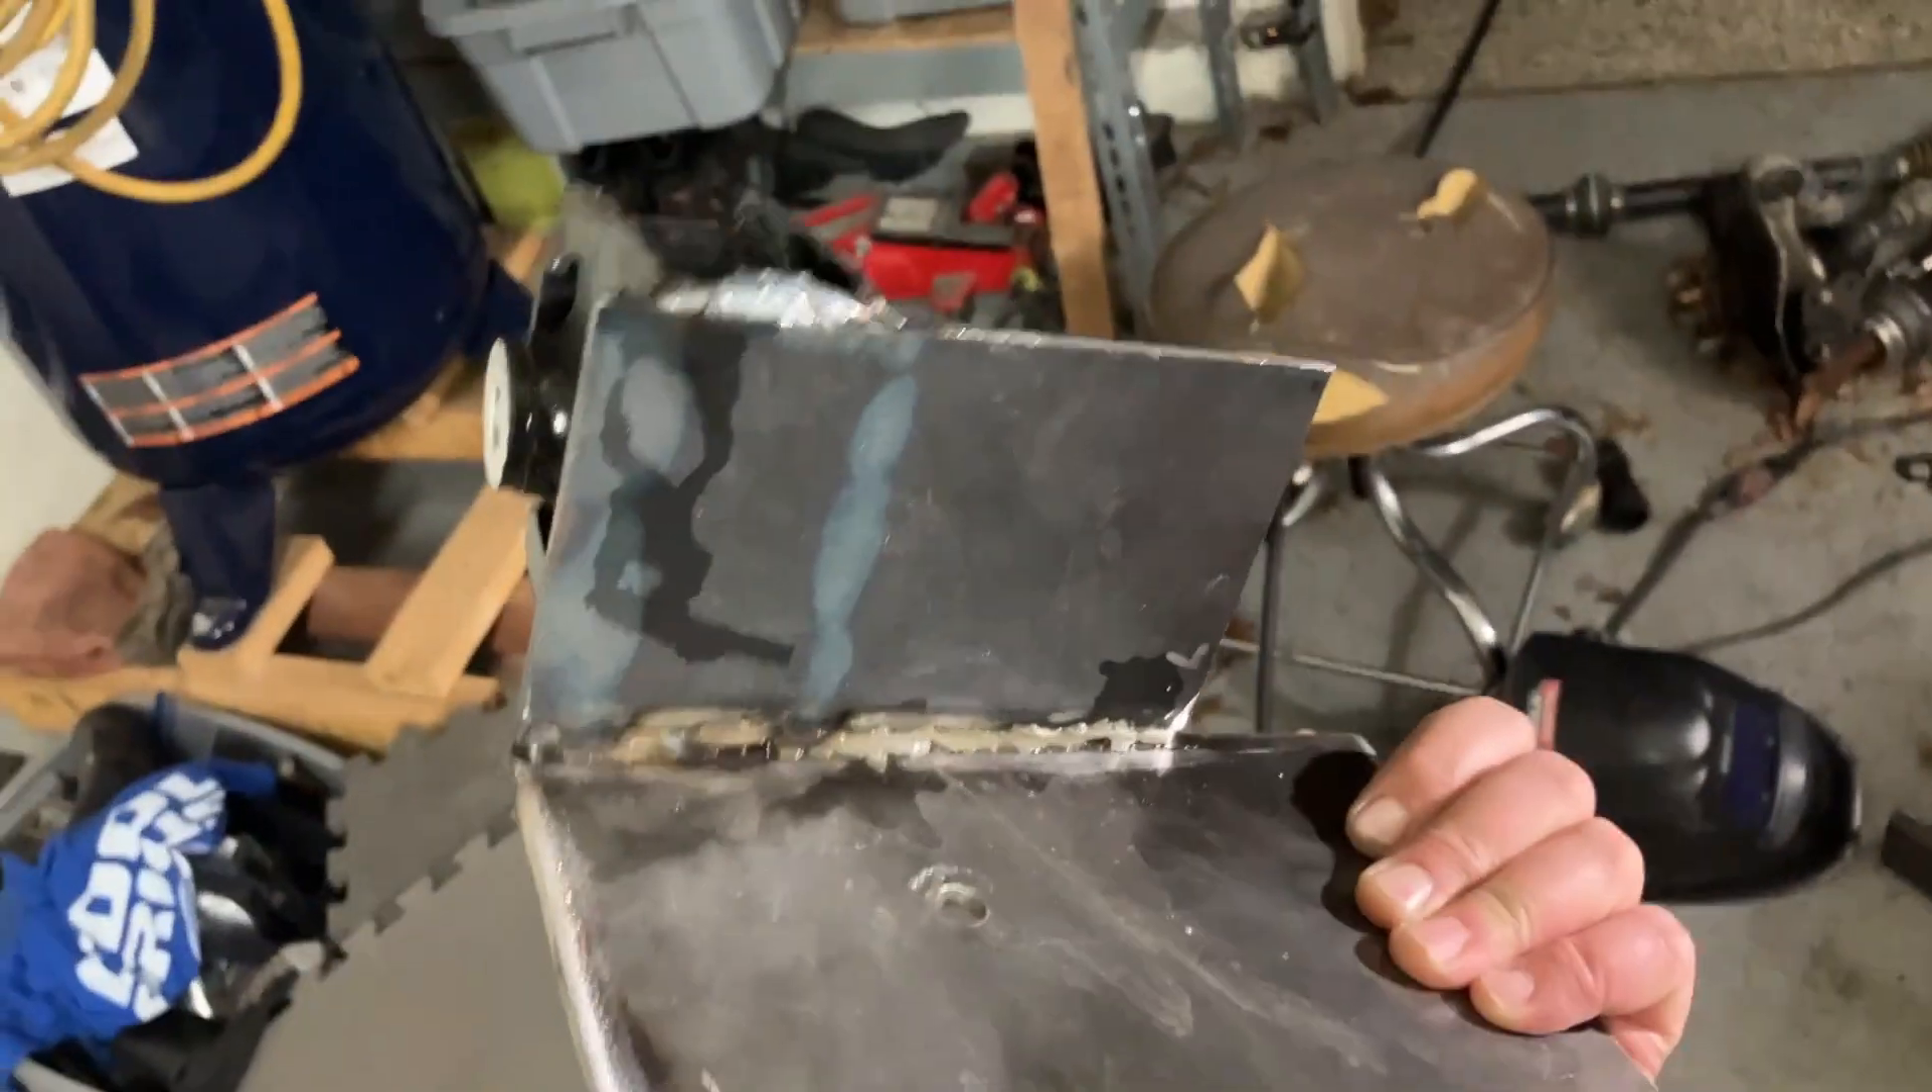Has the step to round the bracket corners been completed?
No.